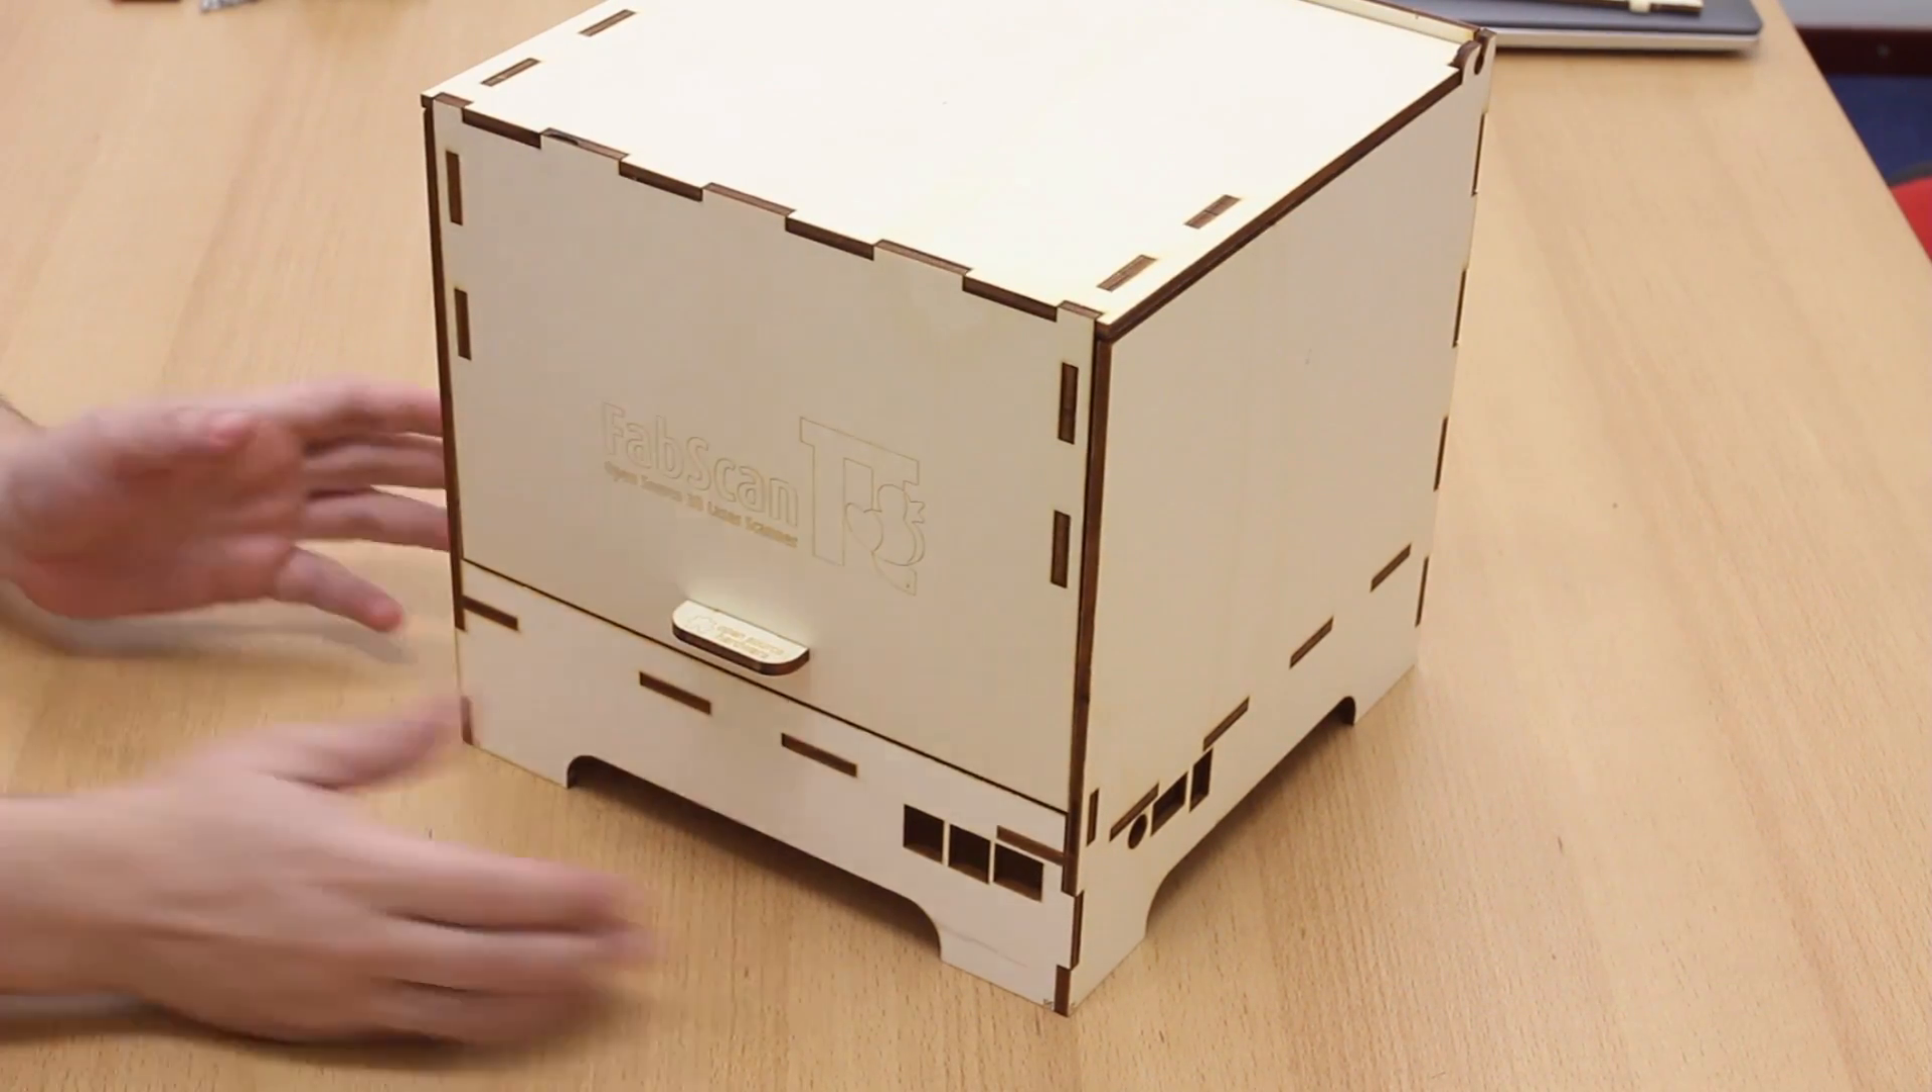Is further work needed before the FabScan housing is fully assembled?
No.